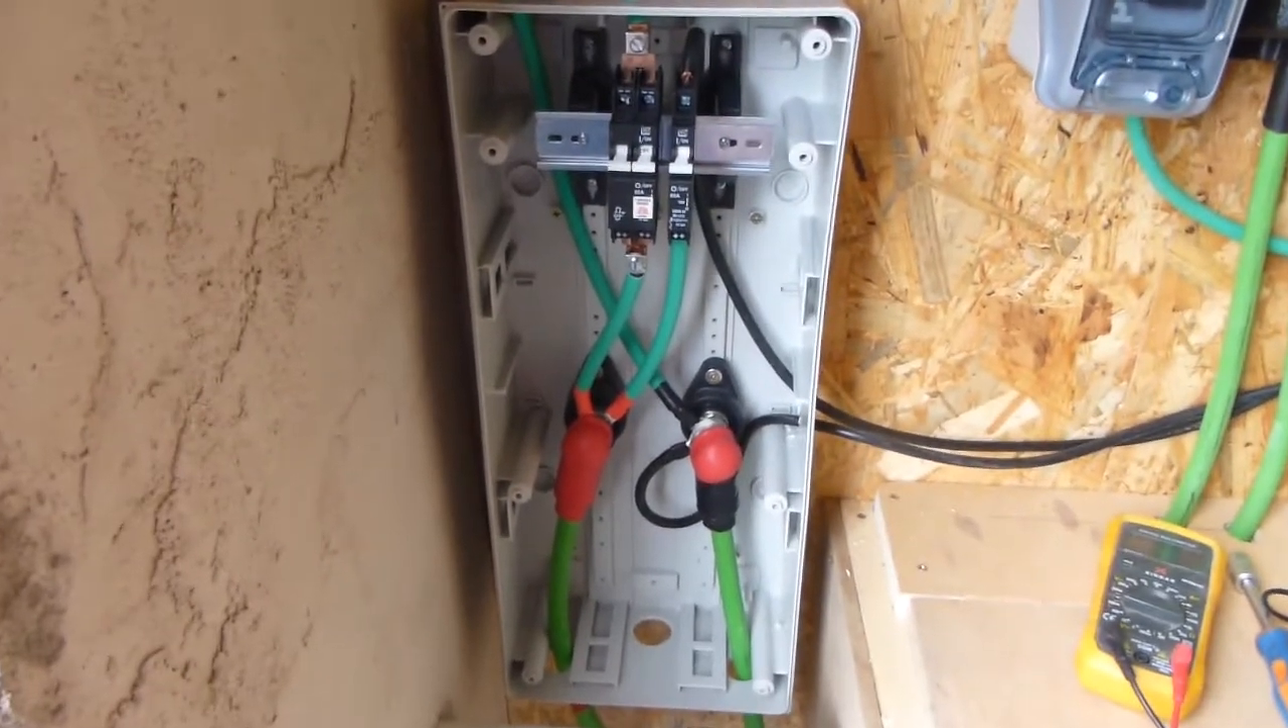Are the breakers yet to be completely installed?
No.